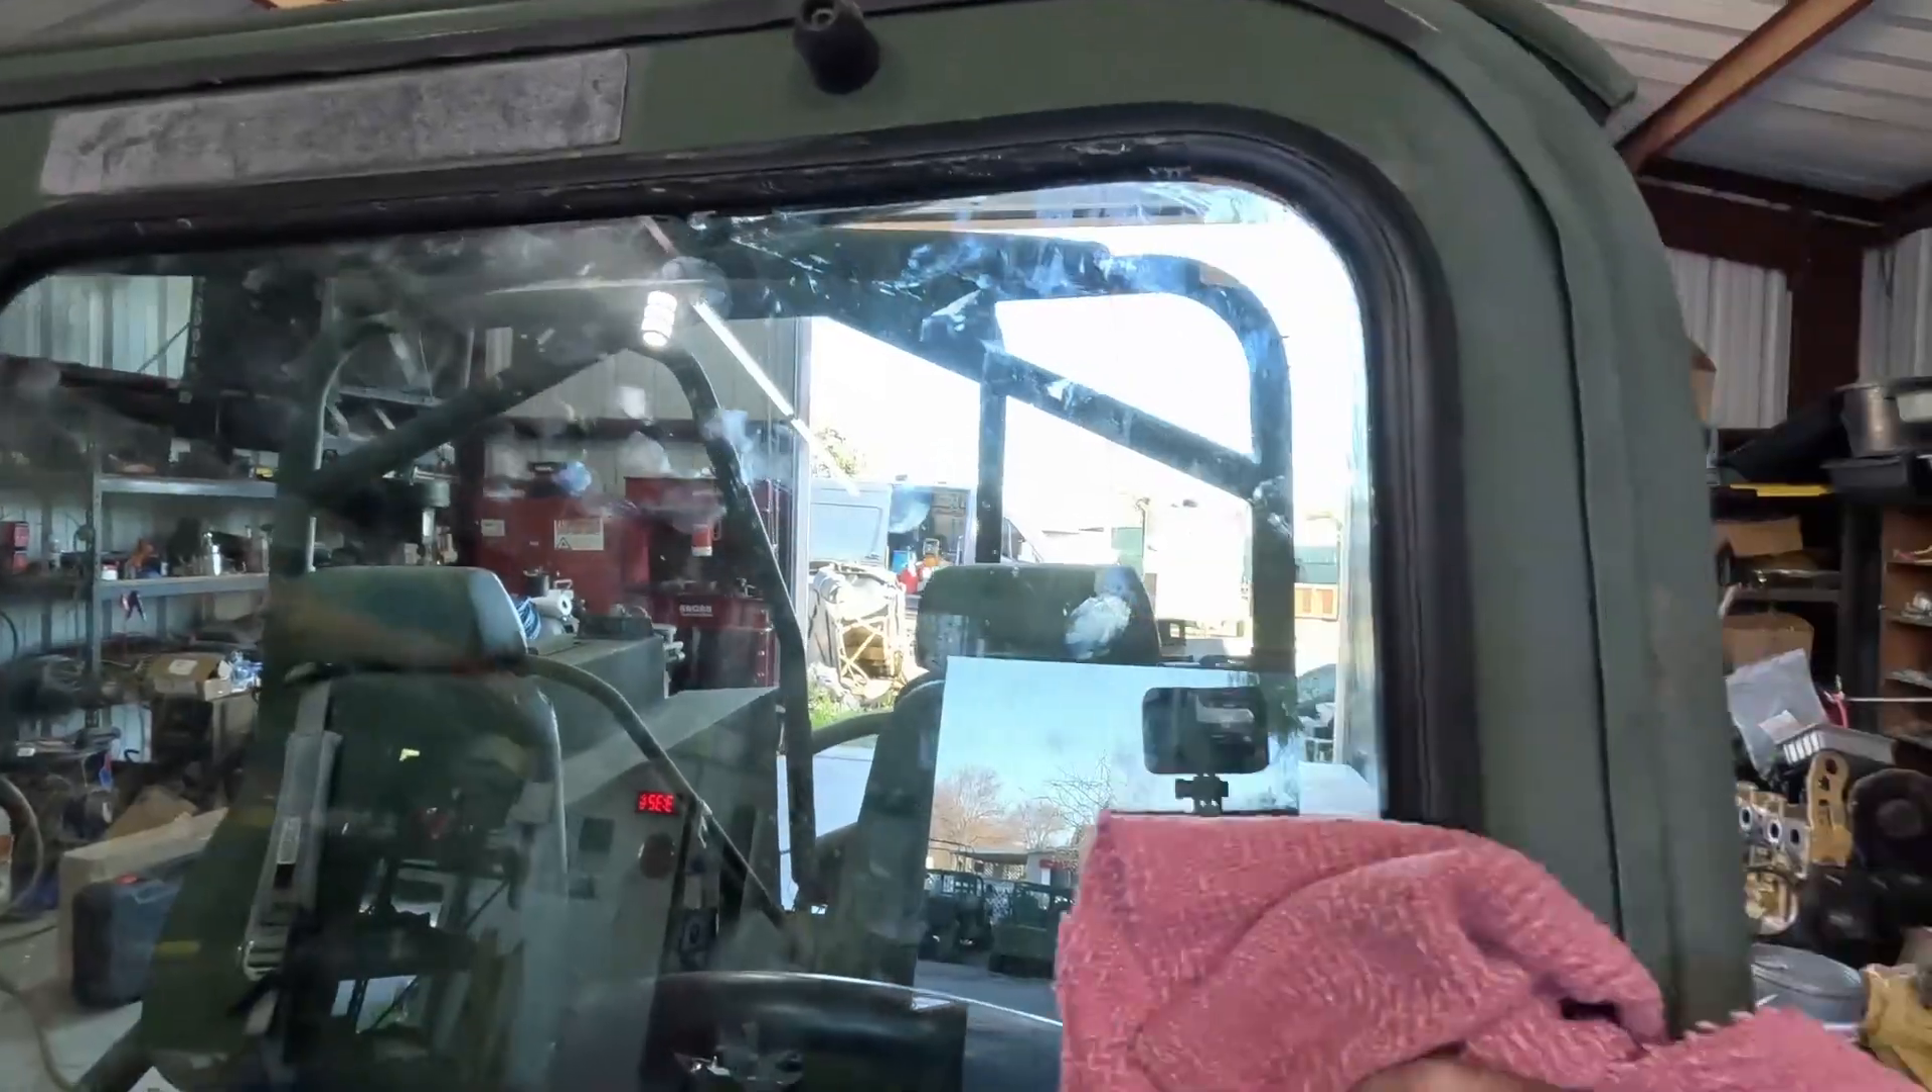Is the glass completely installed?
Yes.